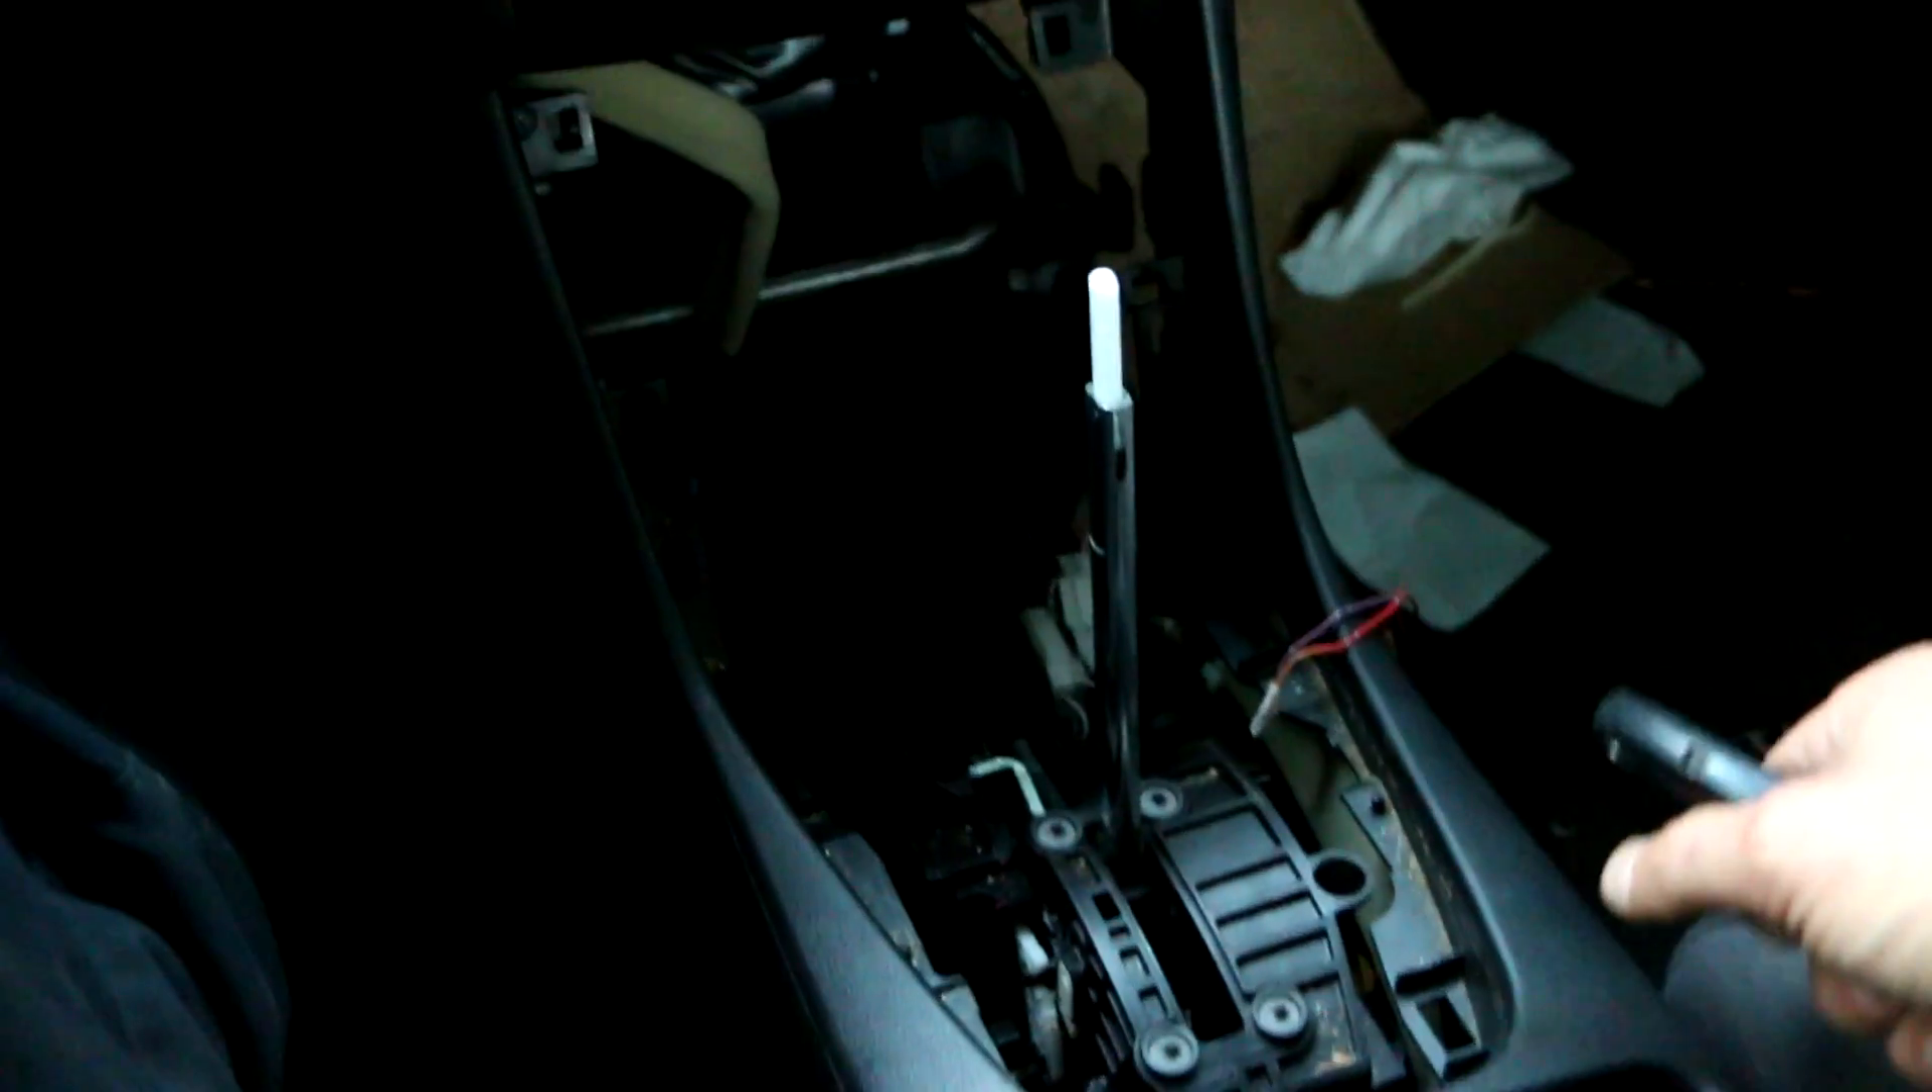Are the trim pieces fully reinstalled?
No.